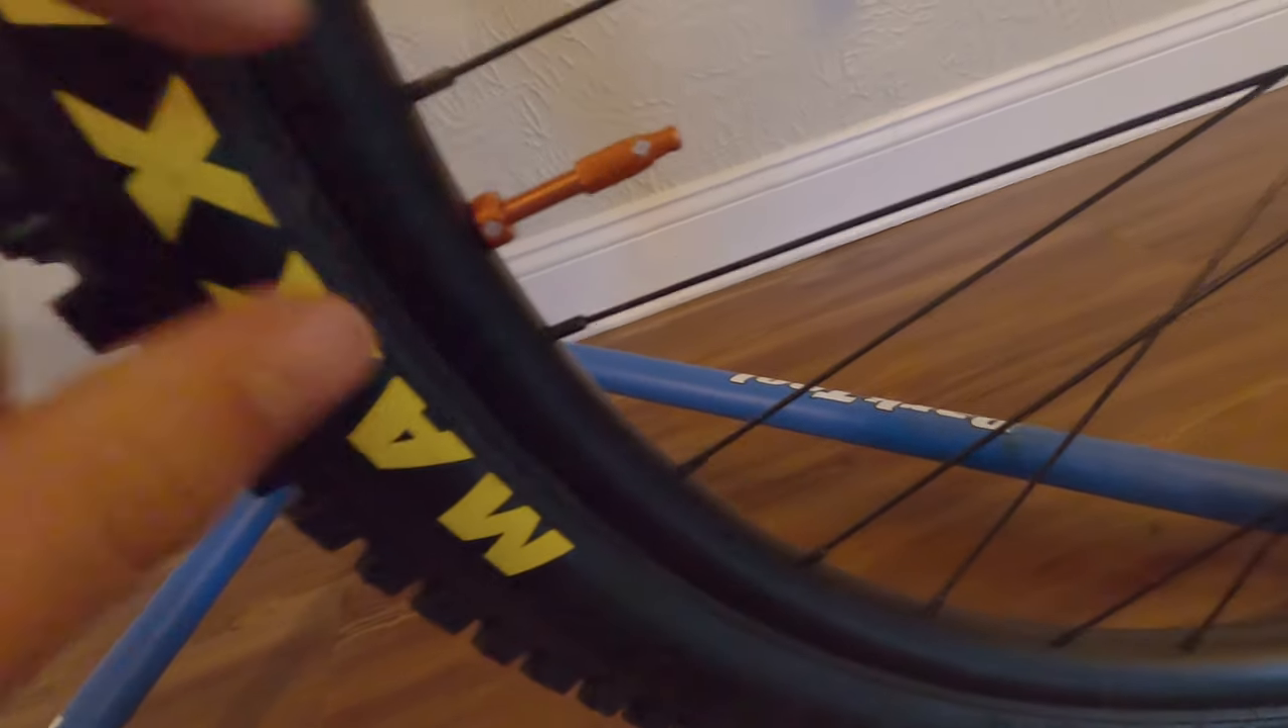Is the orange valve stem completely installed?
Yes.